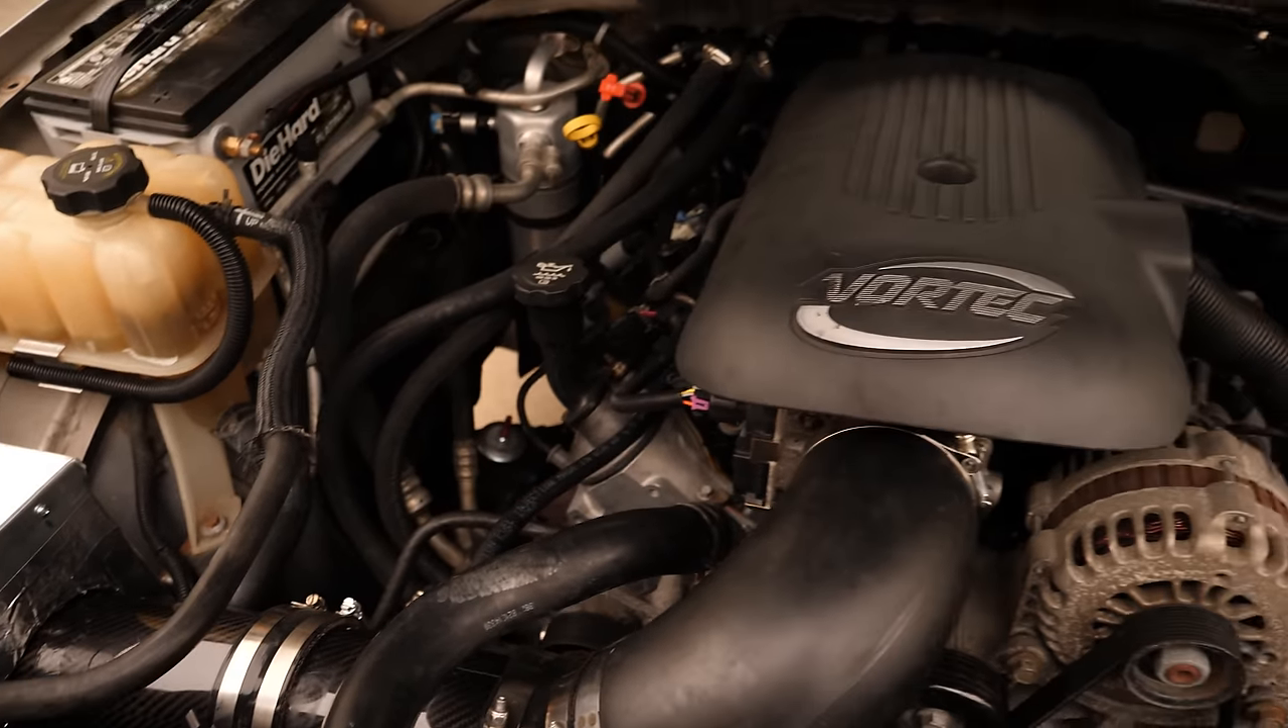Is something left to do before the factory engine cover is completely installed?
No.